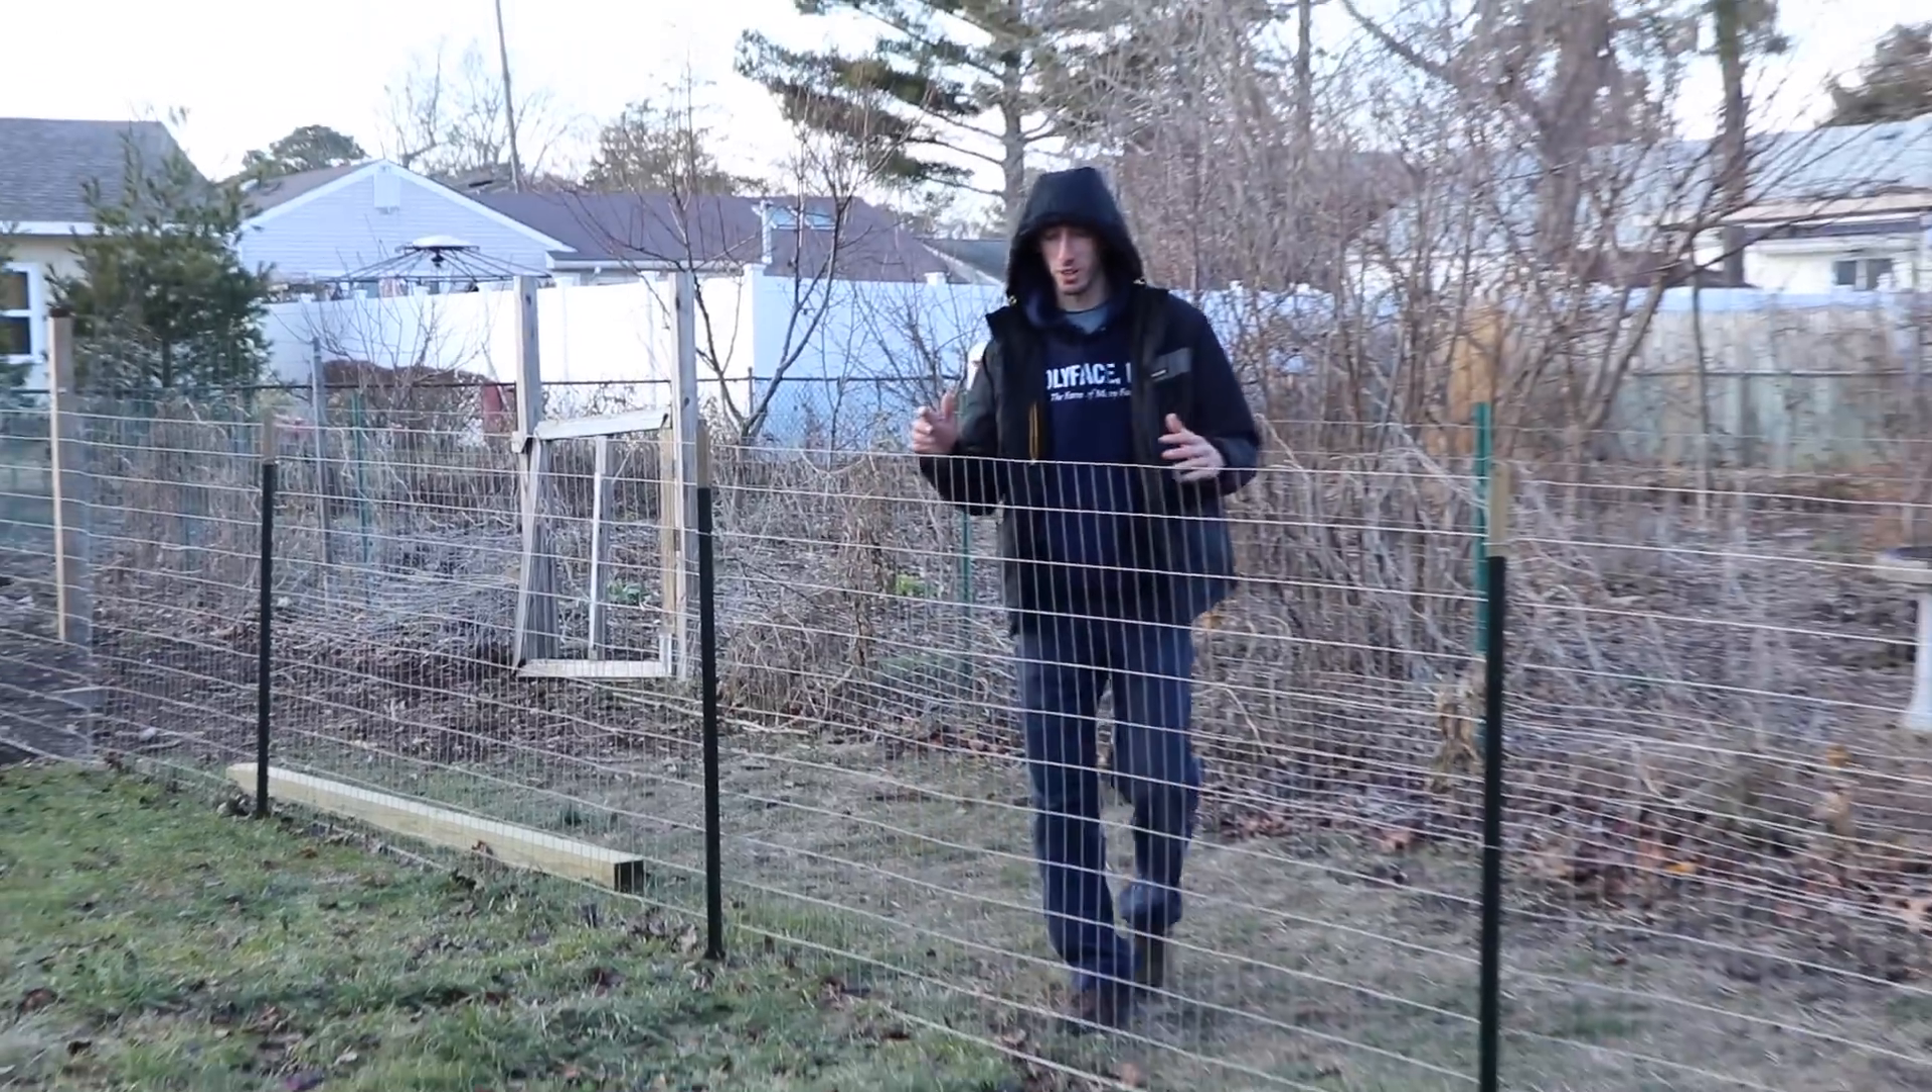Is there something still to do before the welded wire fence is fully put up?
No.